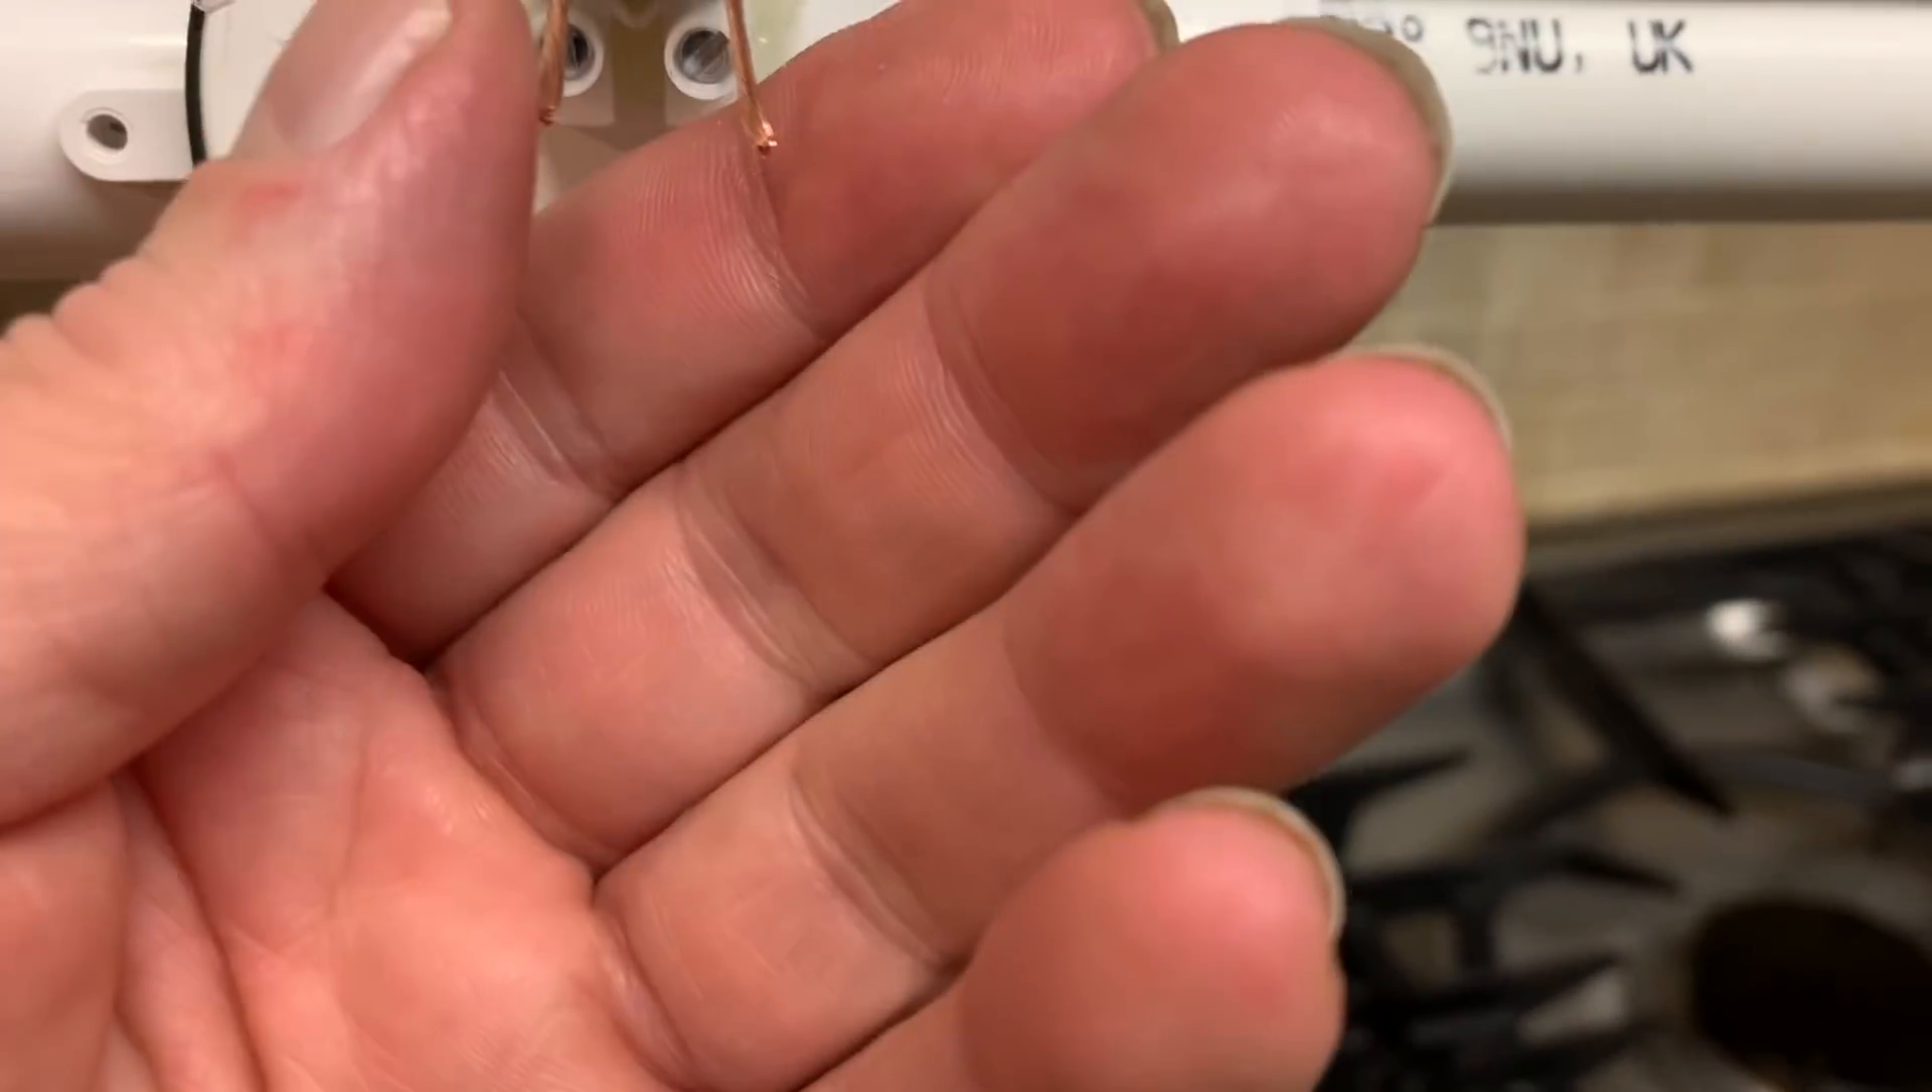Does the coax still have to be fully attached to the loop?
Yes.